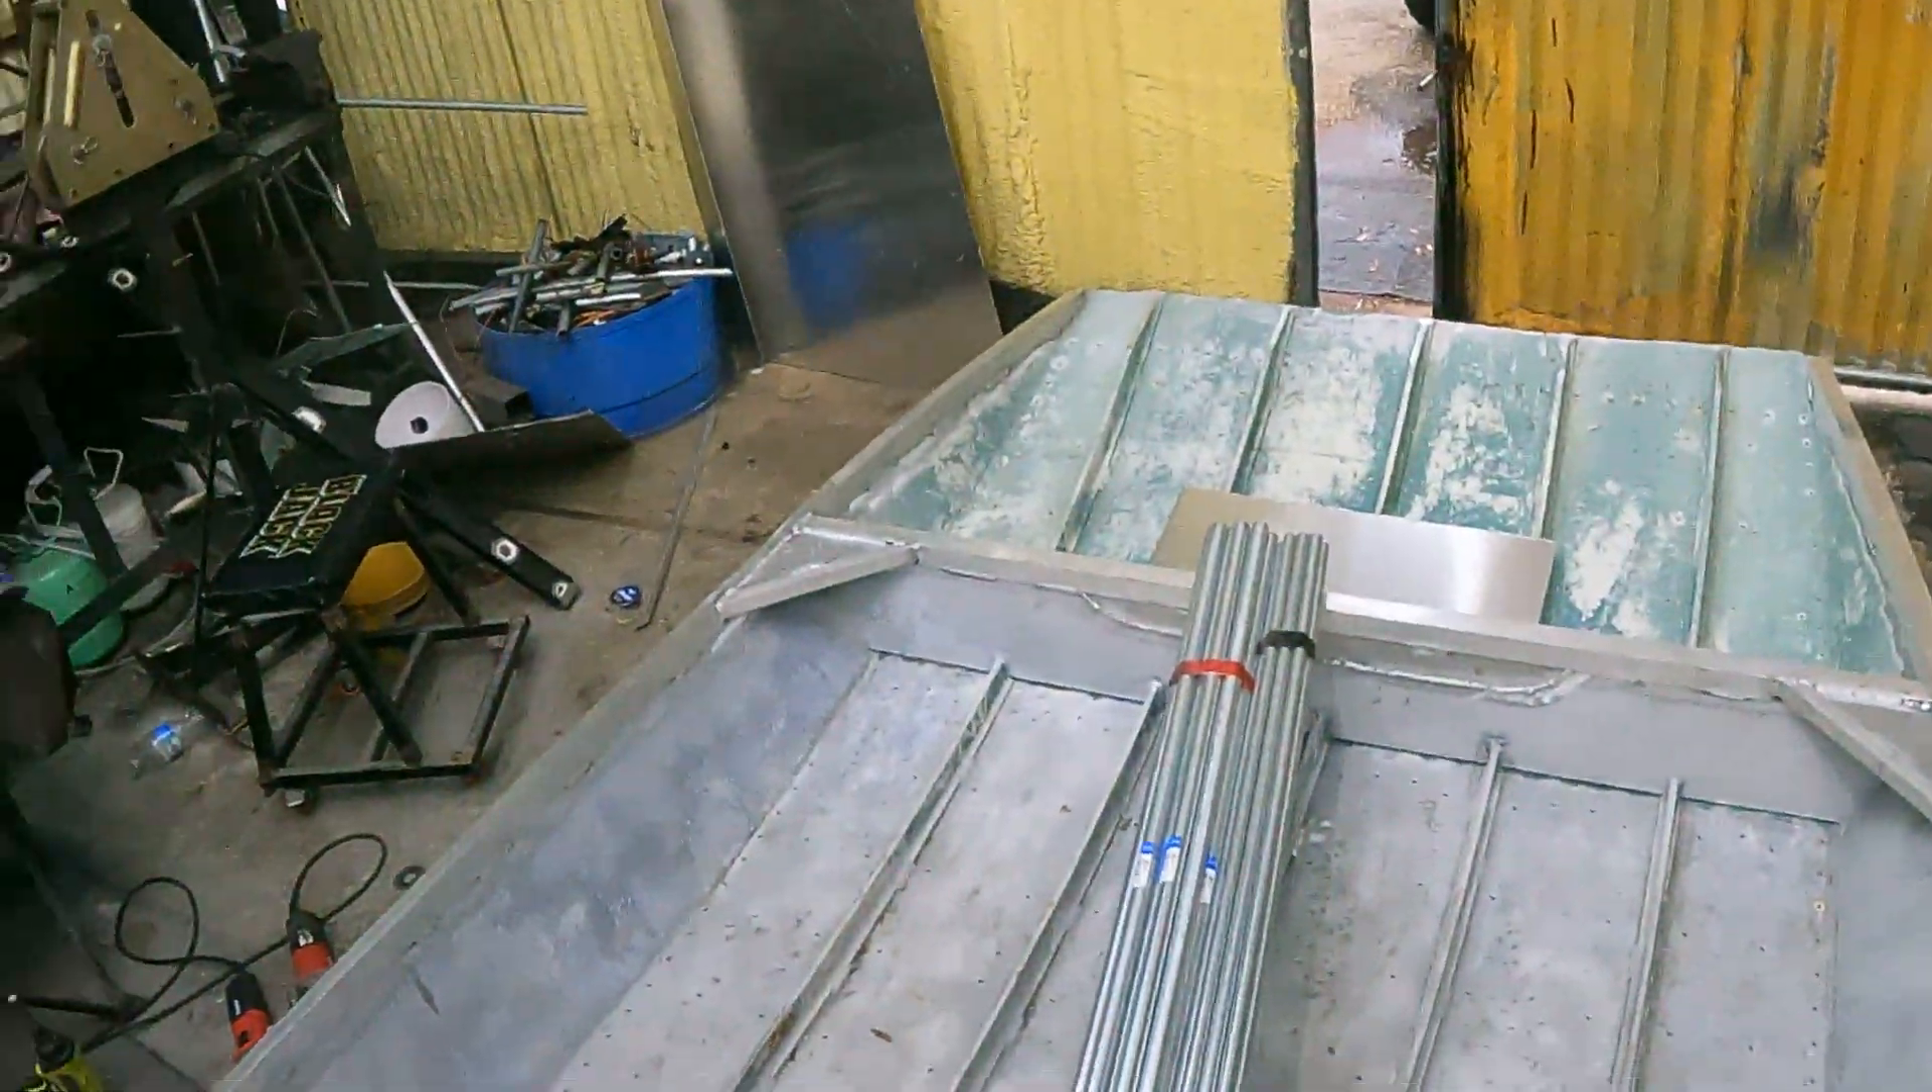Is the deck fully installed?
No.